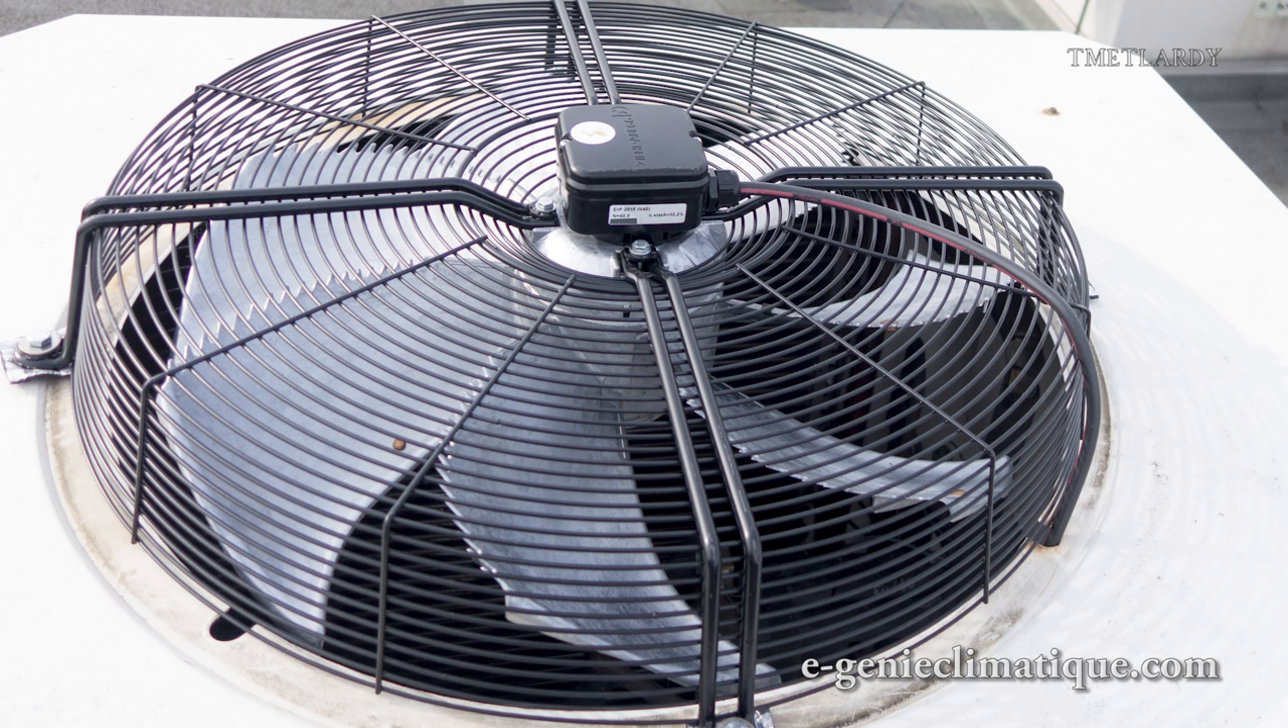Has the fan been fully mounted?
Yes.